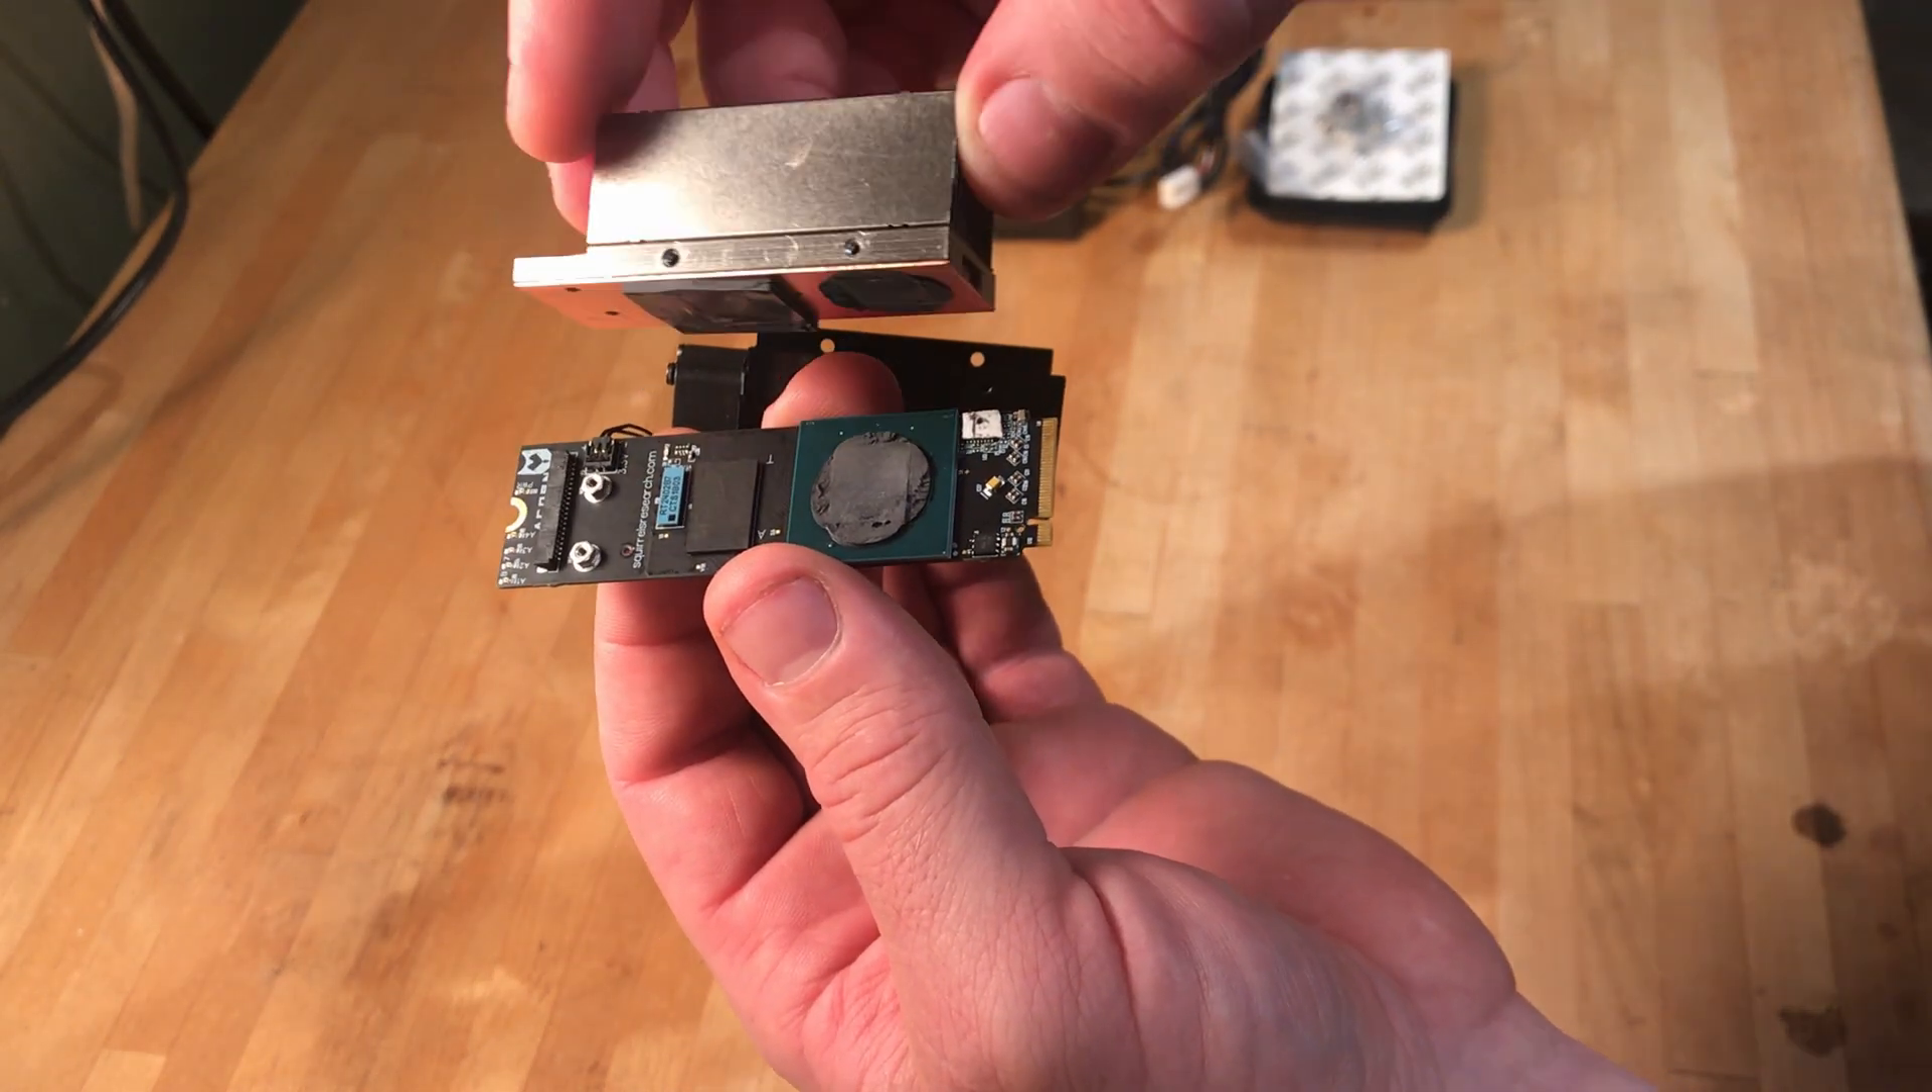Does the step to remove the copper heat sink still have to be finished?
No.